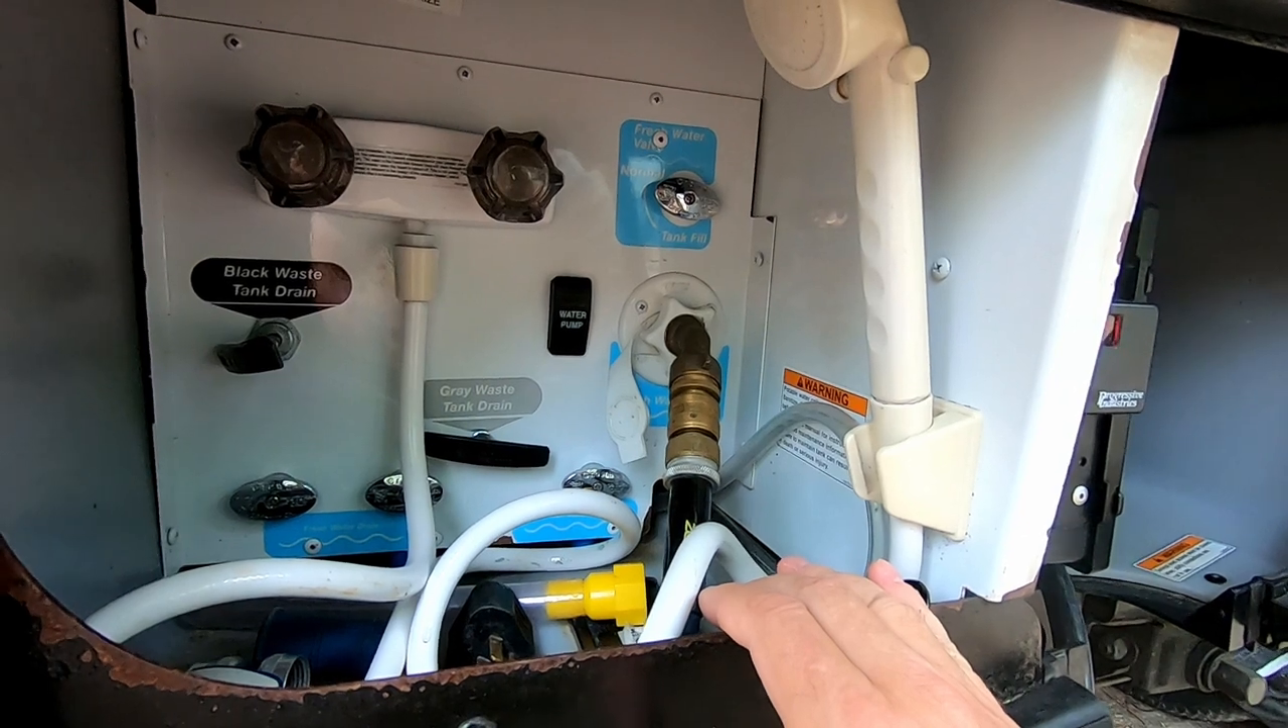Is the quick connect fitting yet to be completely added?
No.